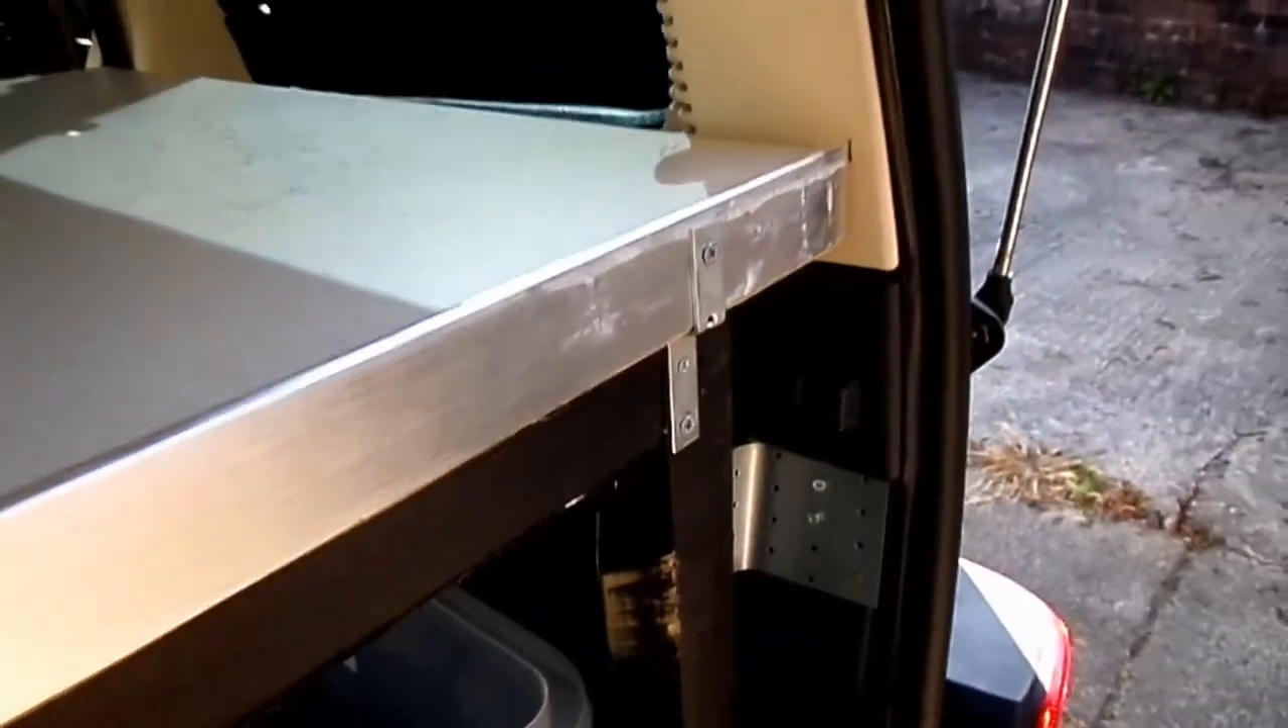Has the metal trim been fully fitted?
Yes.